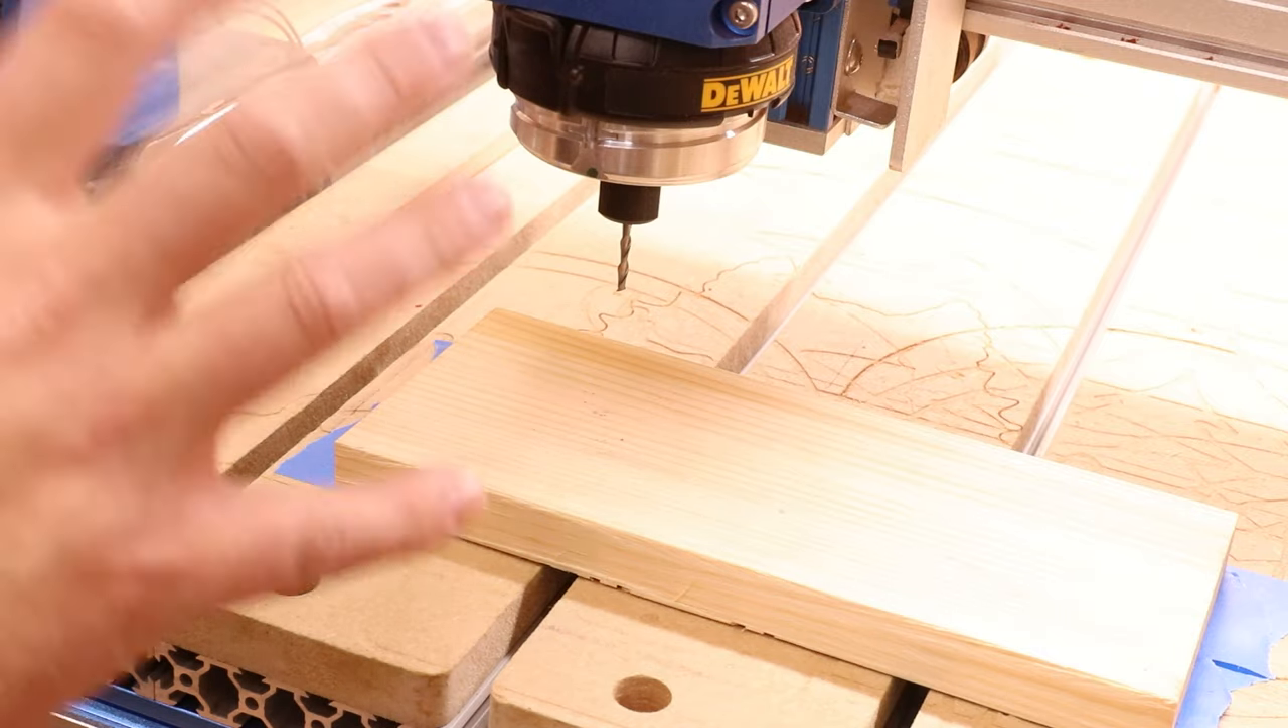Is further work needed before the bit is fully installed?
No.